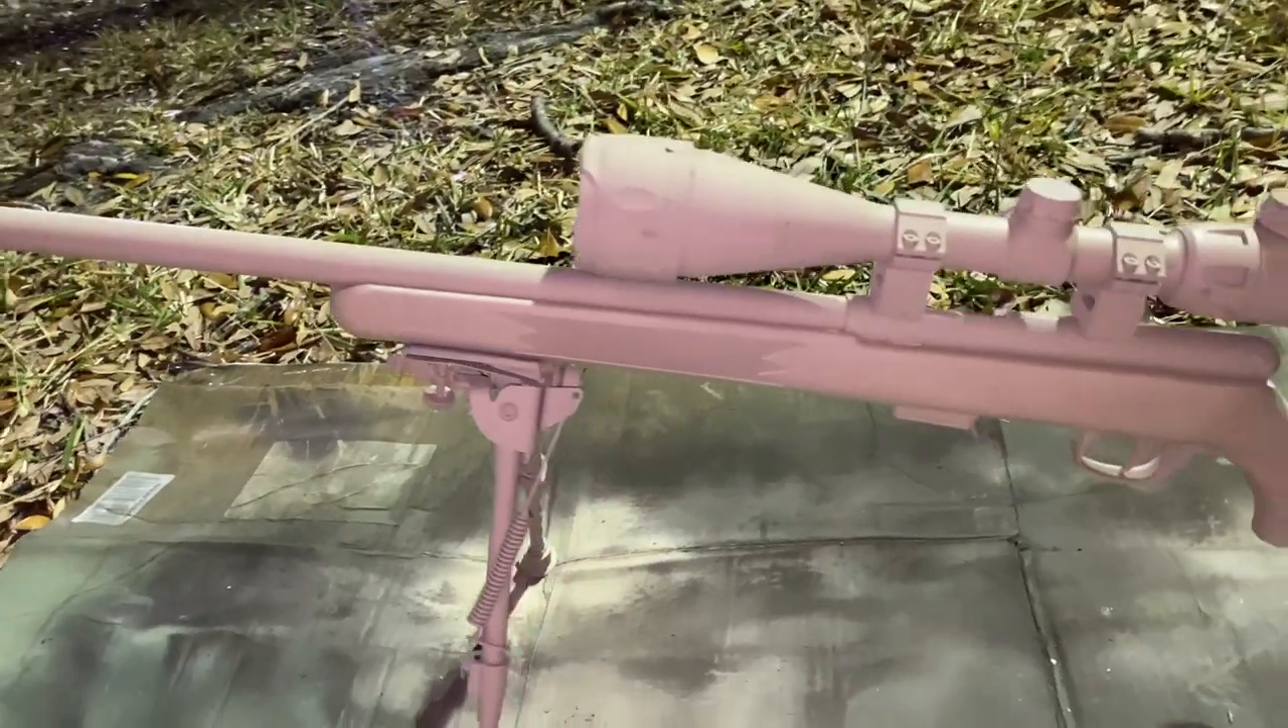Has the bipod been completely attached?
Yes.